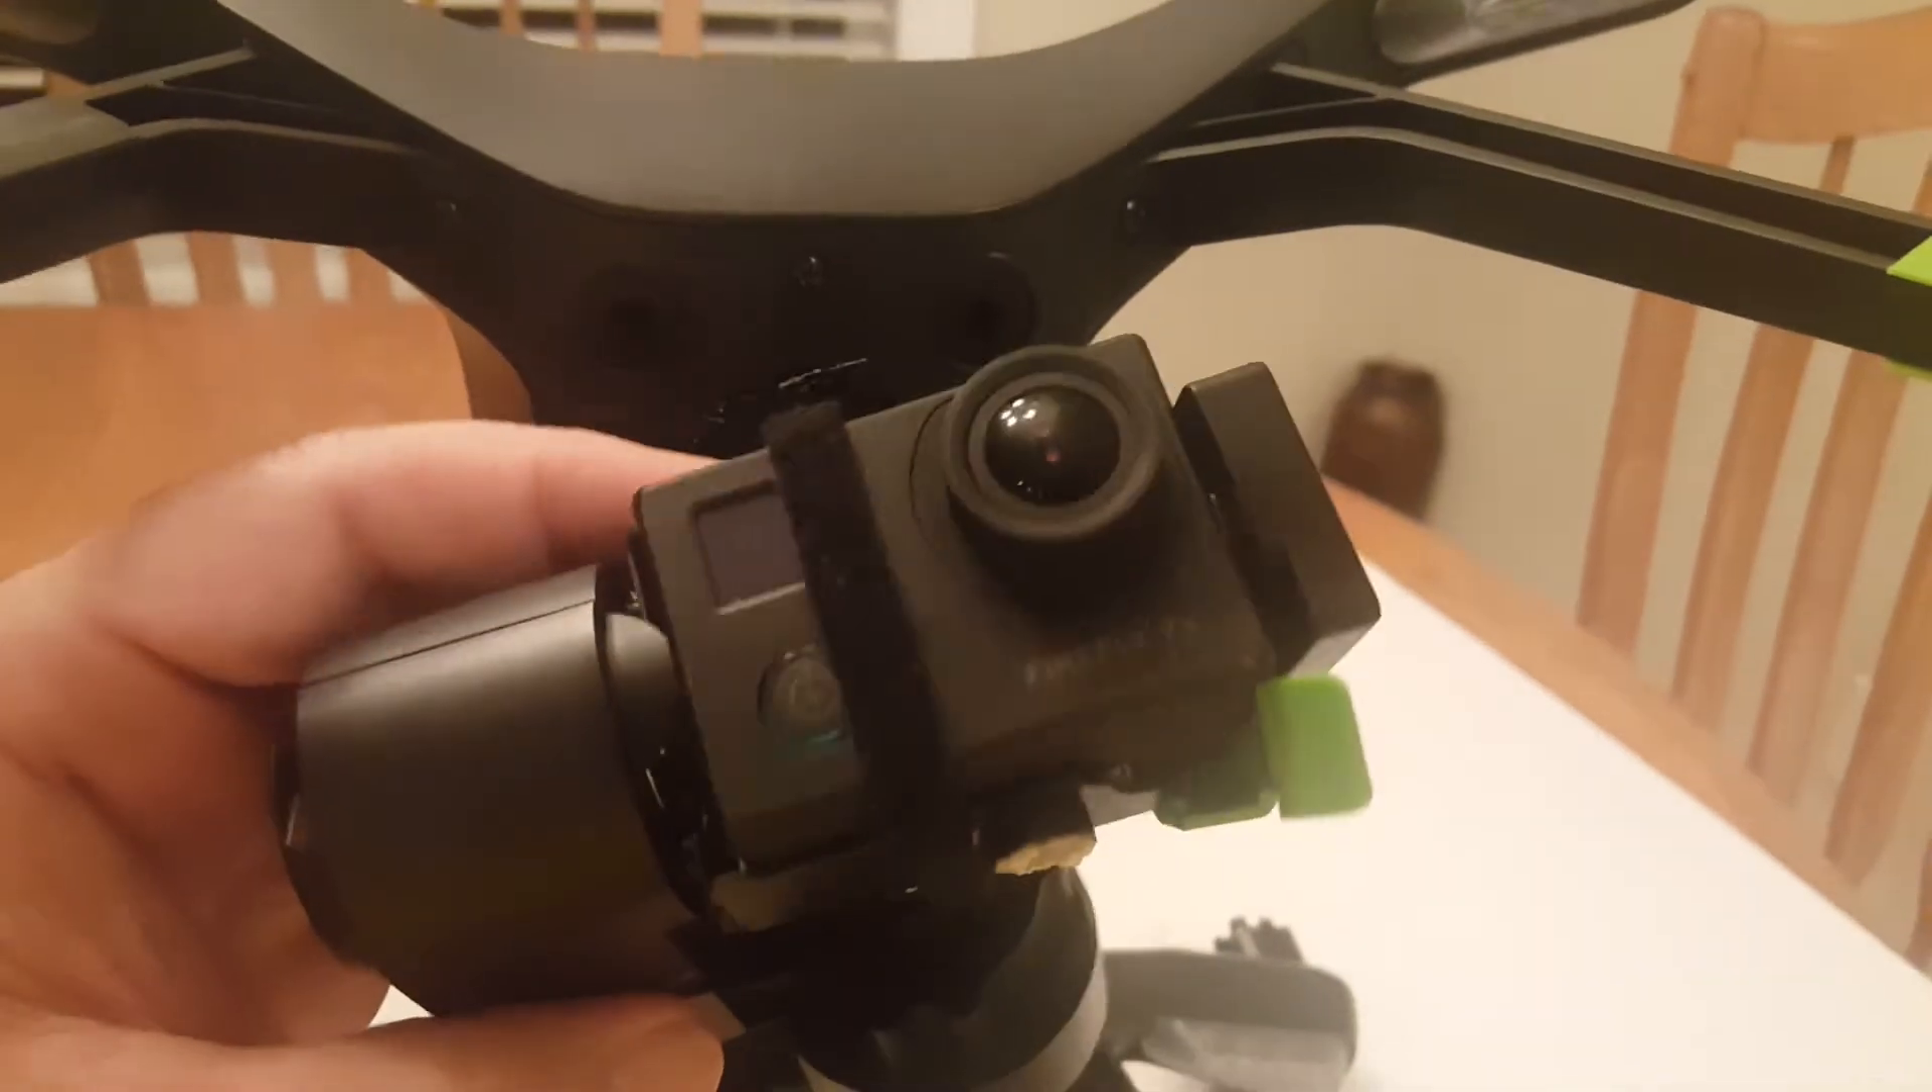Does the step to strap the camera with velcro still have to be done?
No.